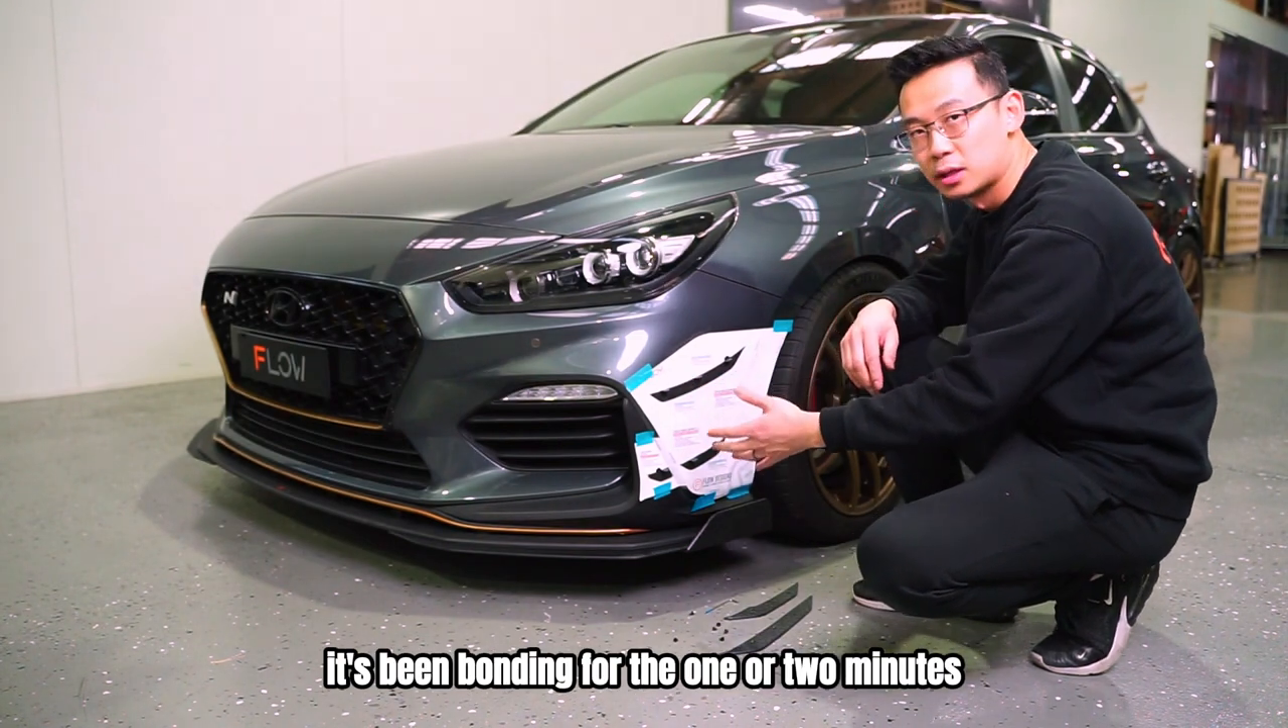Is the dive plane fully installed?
No.